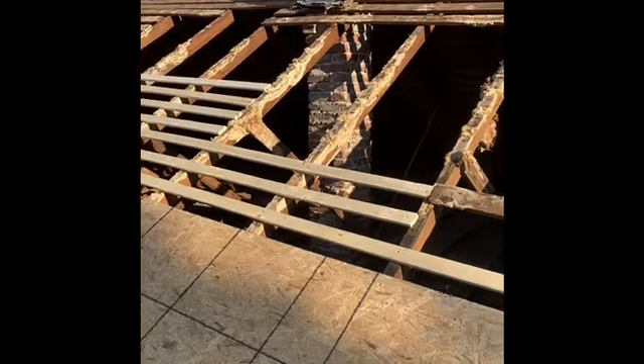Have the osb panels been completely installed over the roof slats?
No.